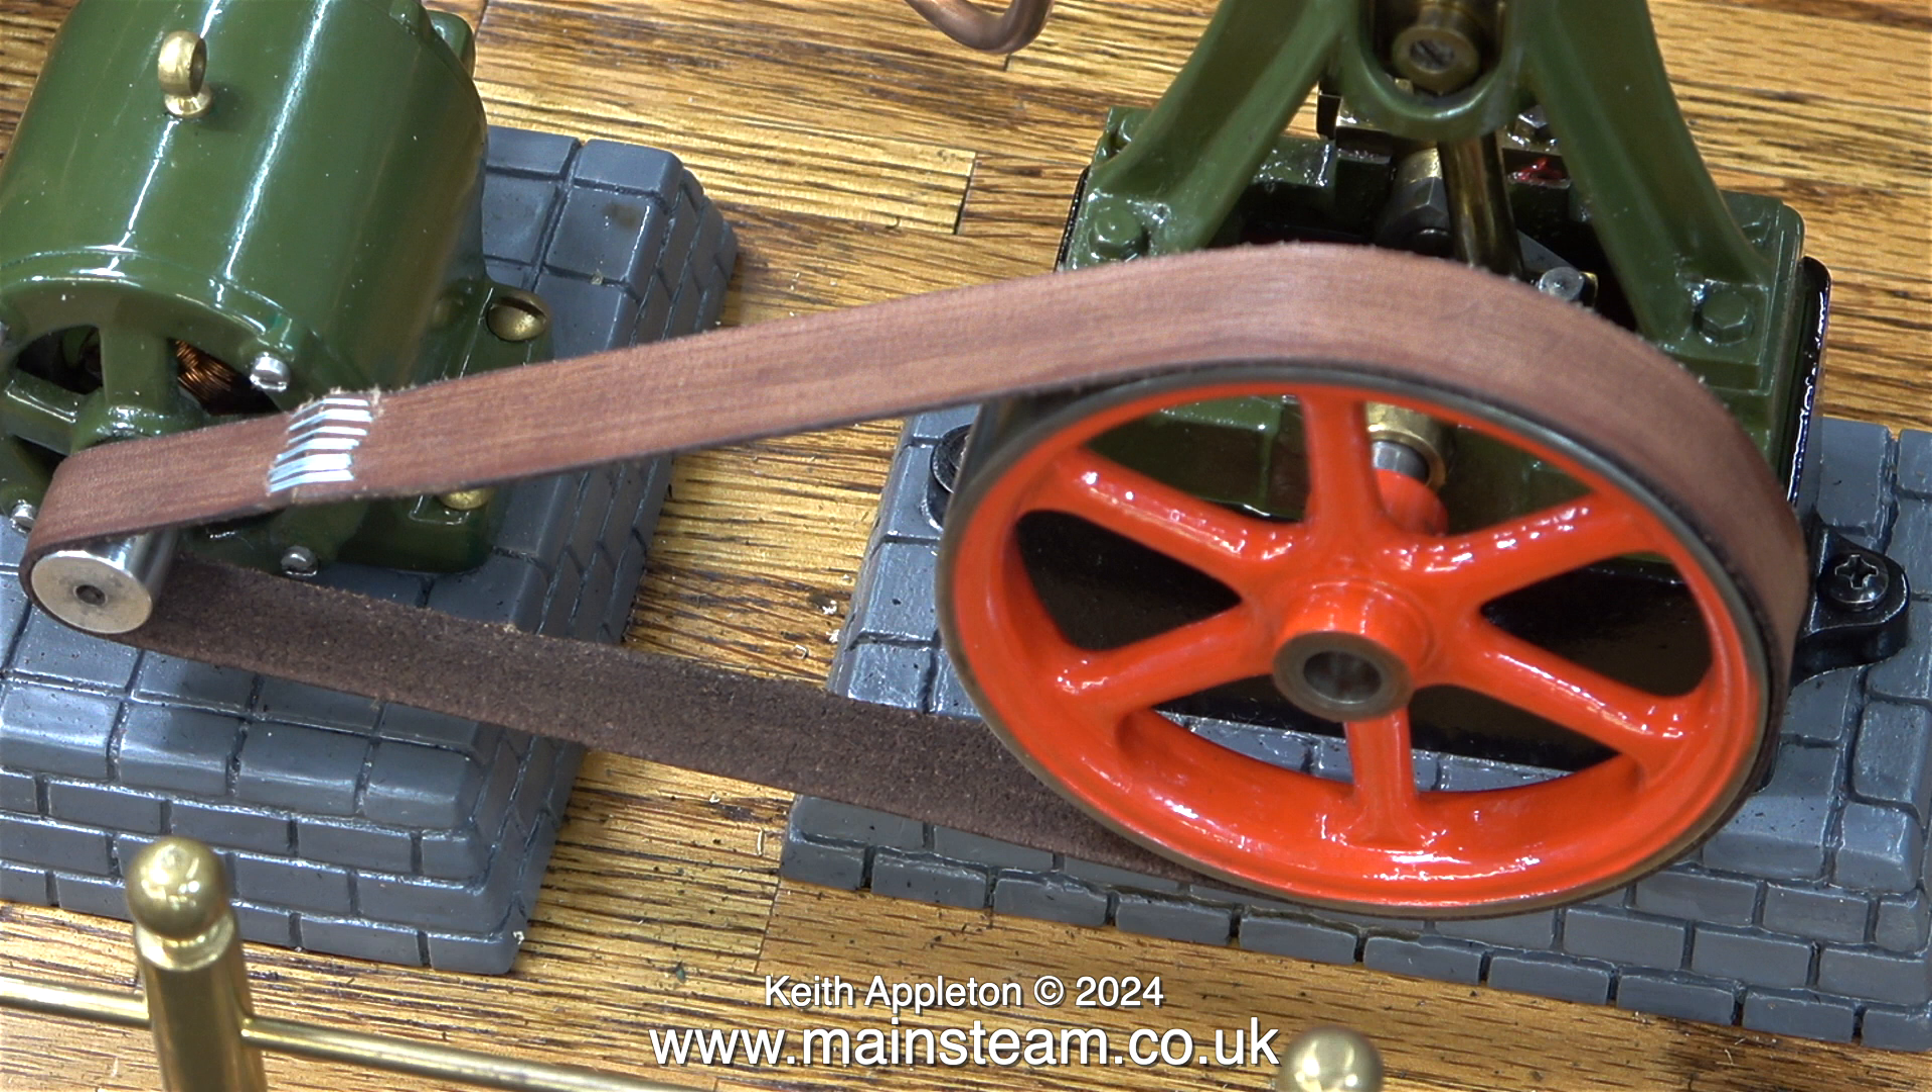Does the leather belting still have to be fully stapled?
No.